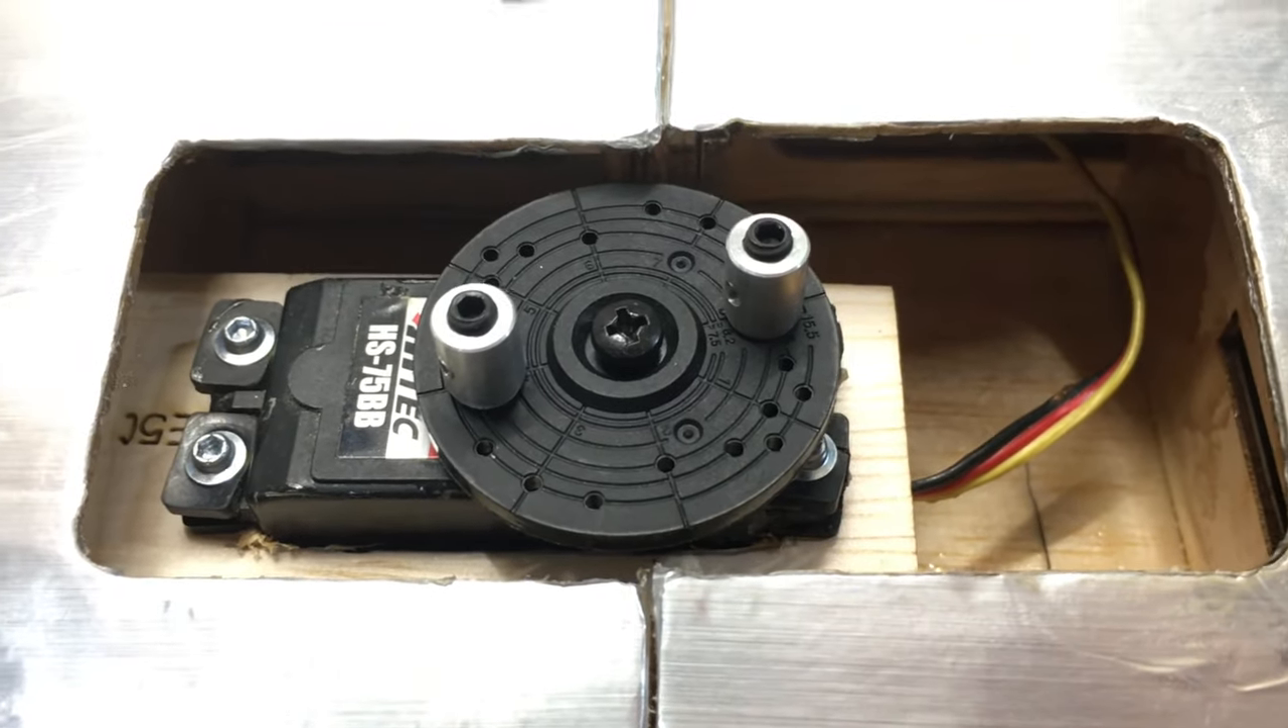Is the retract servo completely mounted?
Yes.